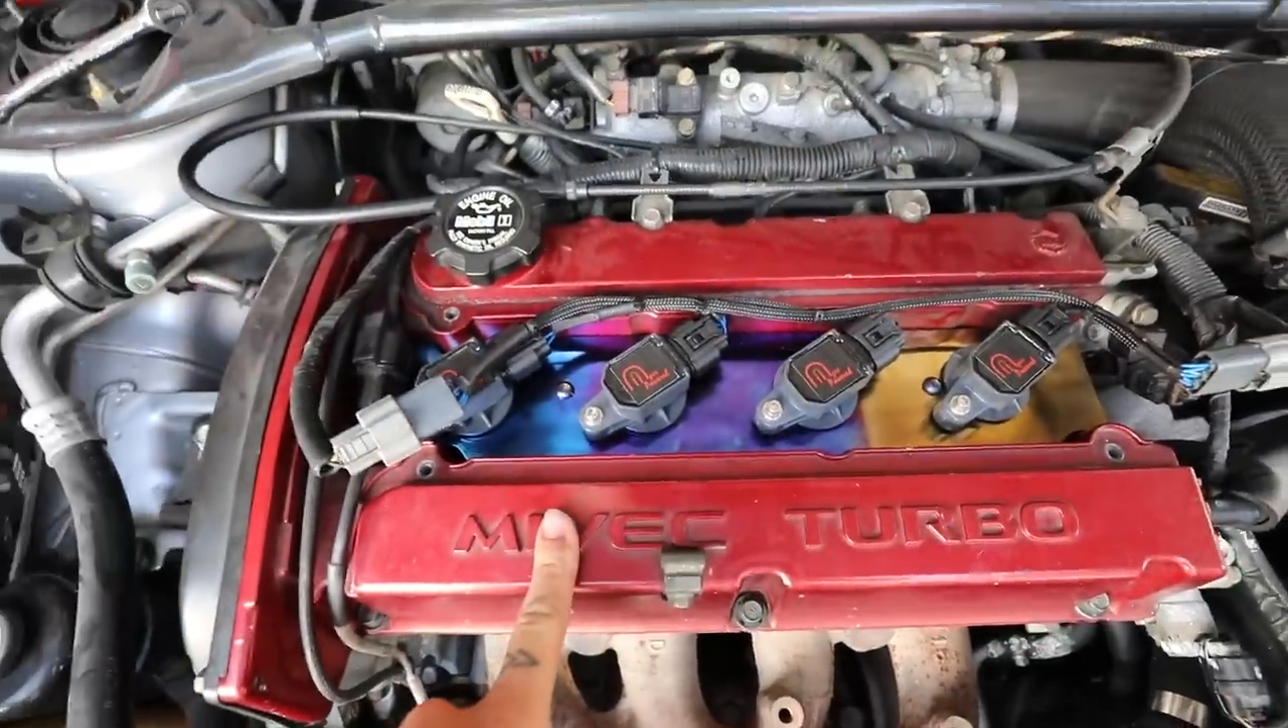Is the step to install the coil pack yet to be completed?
No.